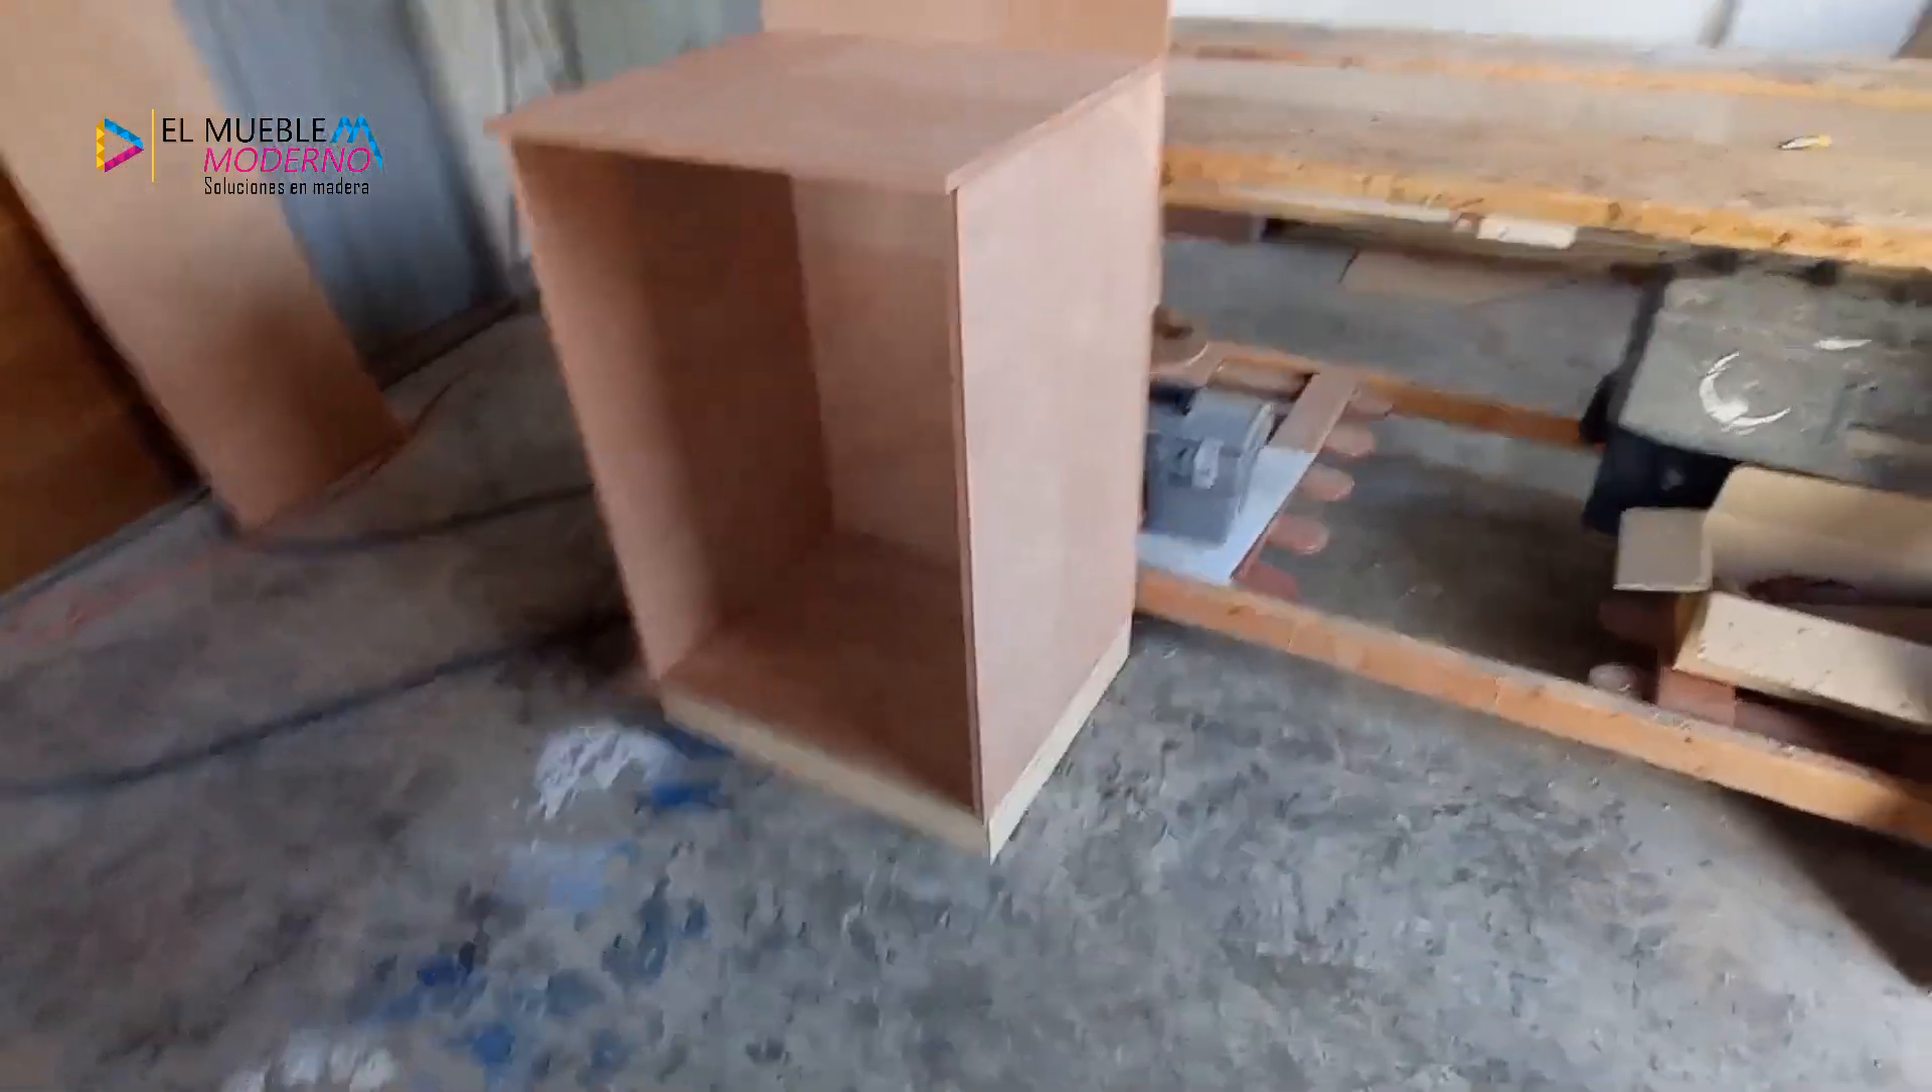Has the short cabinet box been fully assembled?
Yes.